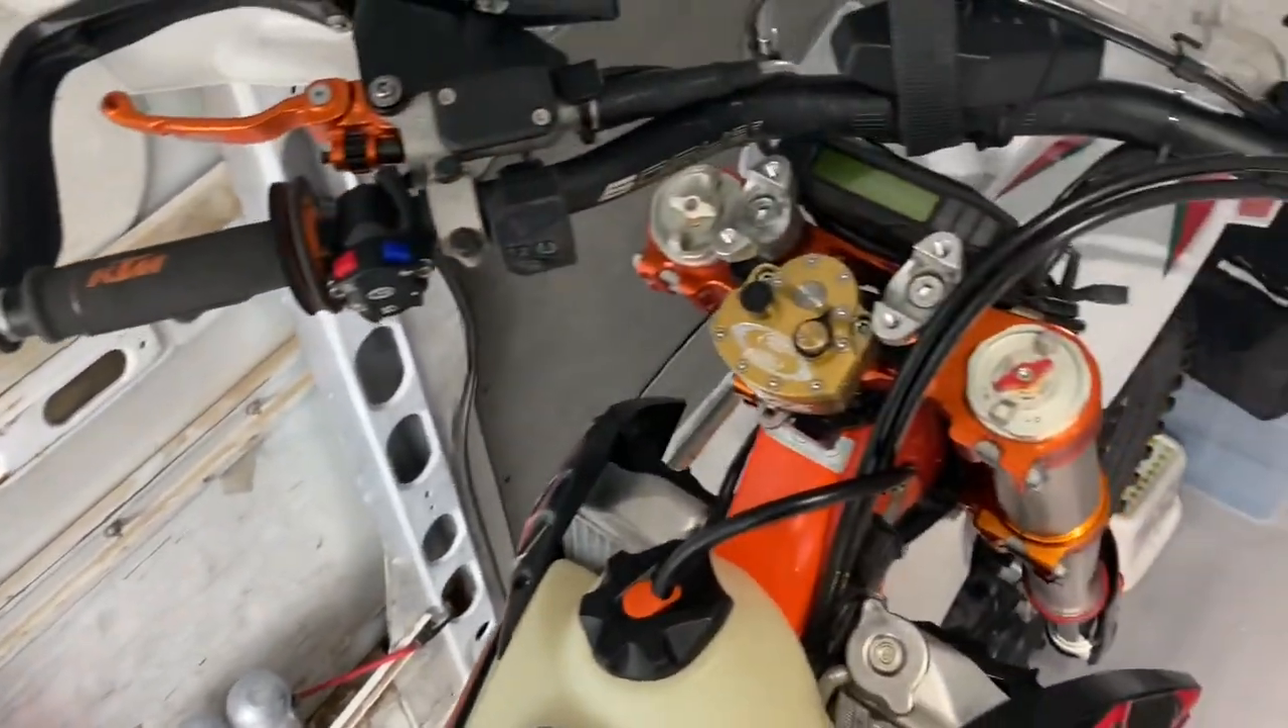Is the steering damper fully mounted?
Yes.